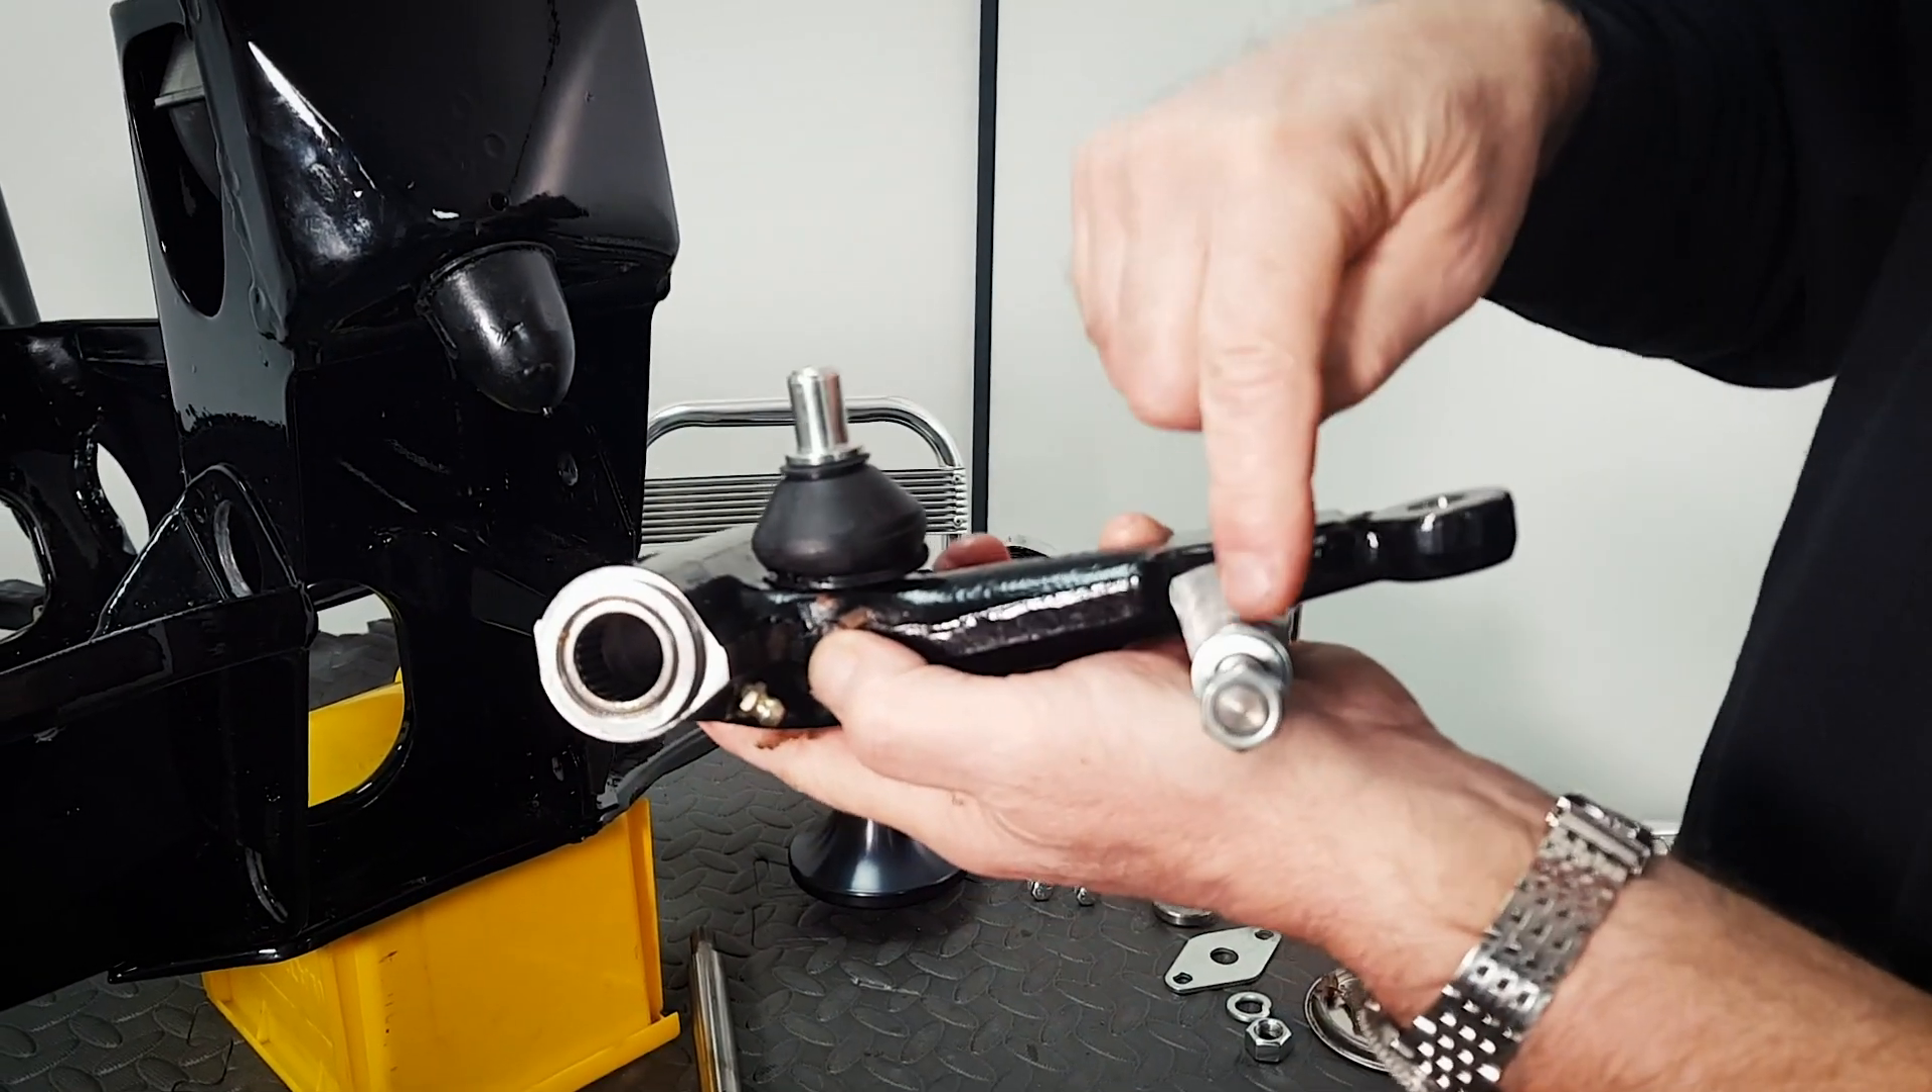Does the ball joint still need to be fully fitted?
No.